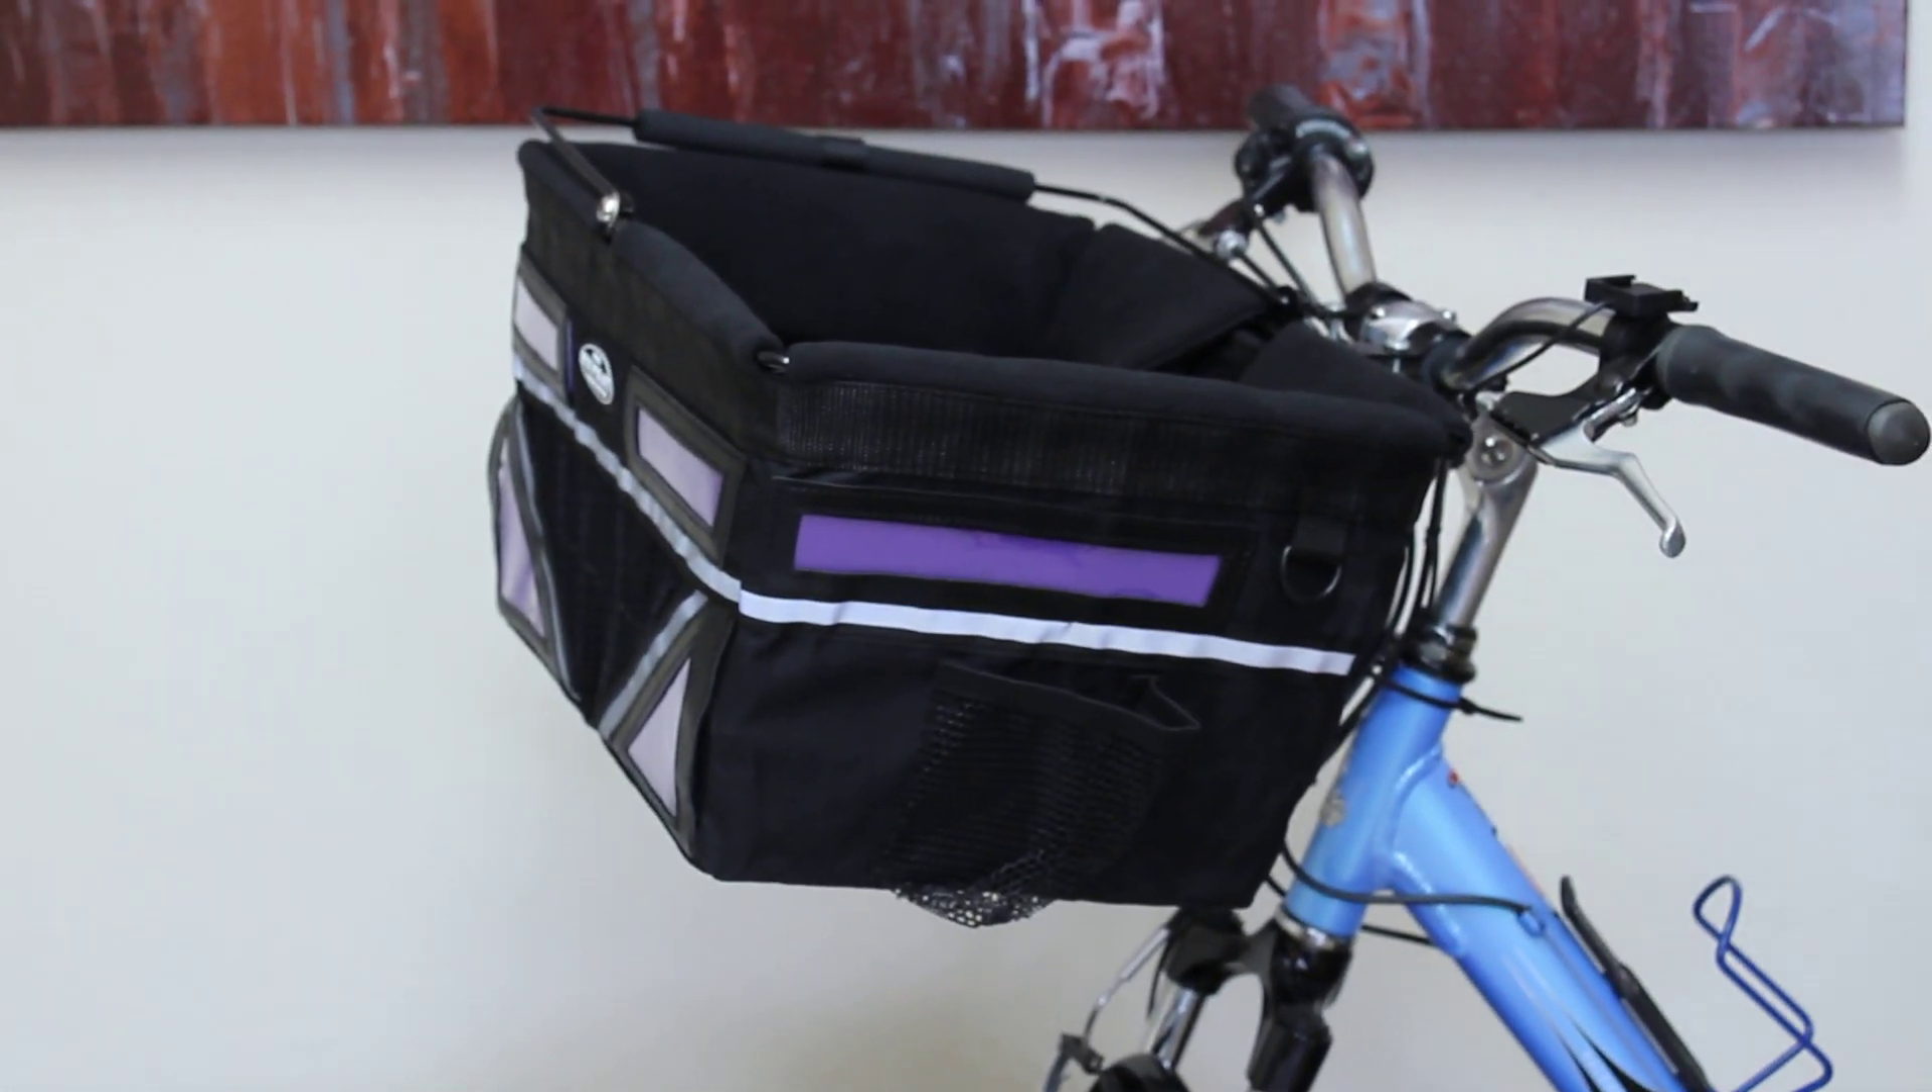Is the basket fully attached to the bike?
Yes.